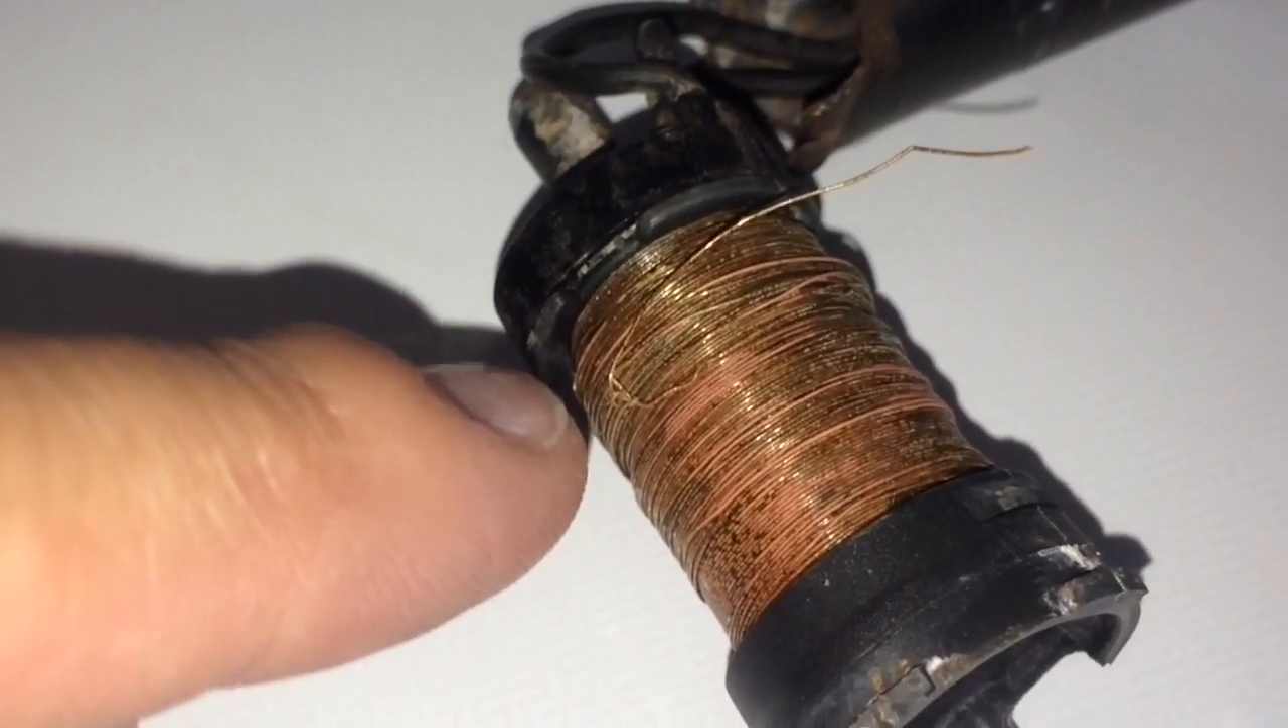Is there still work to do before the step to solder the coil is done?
Yes.